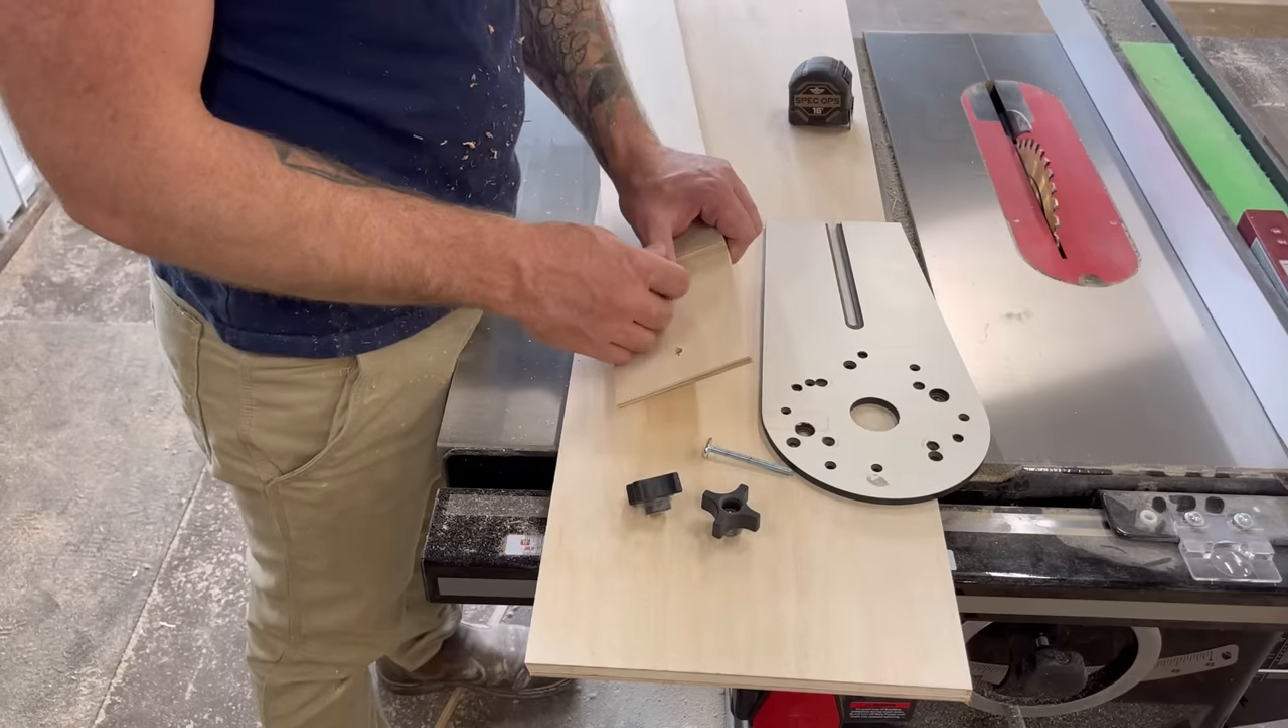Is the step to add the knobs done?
No.